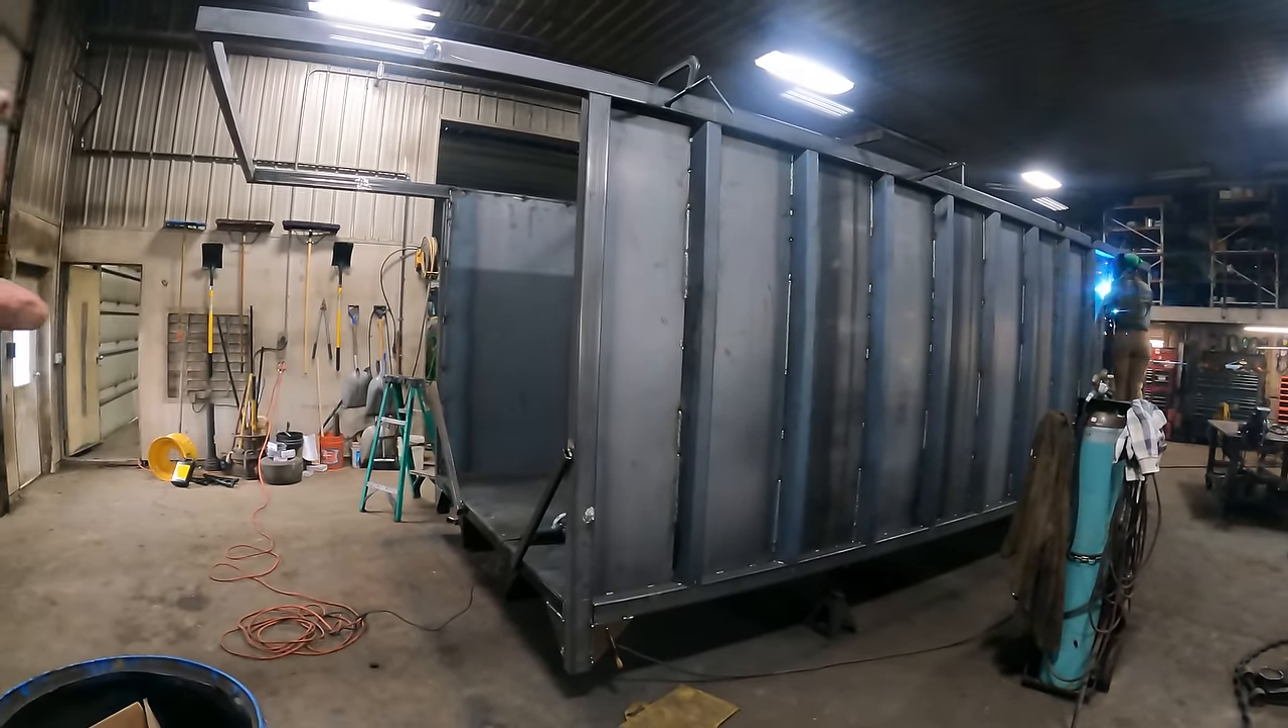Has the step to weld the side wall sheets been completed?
No.